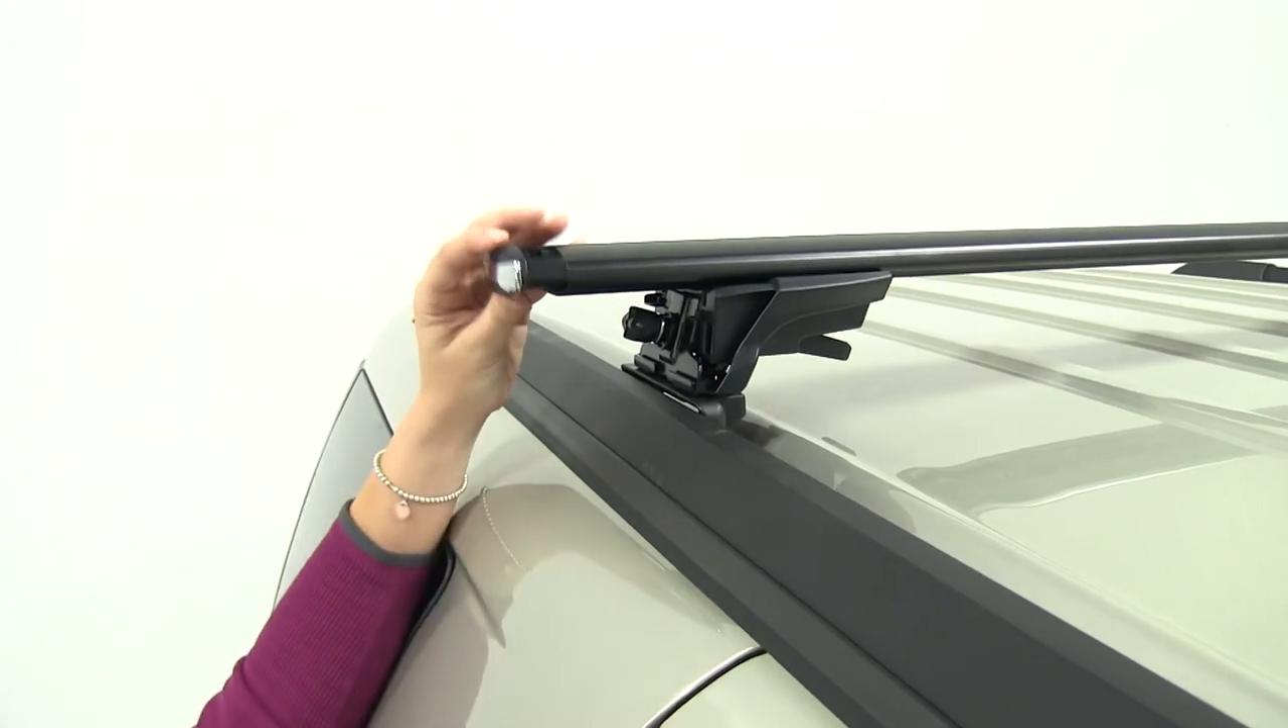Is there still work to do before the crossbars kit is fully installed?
Yes.